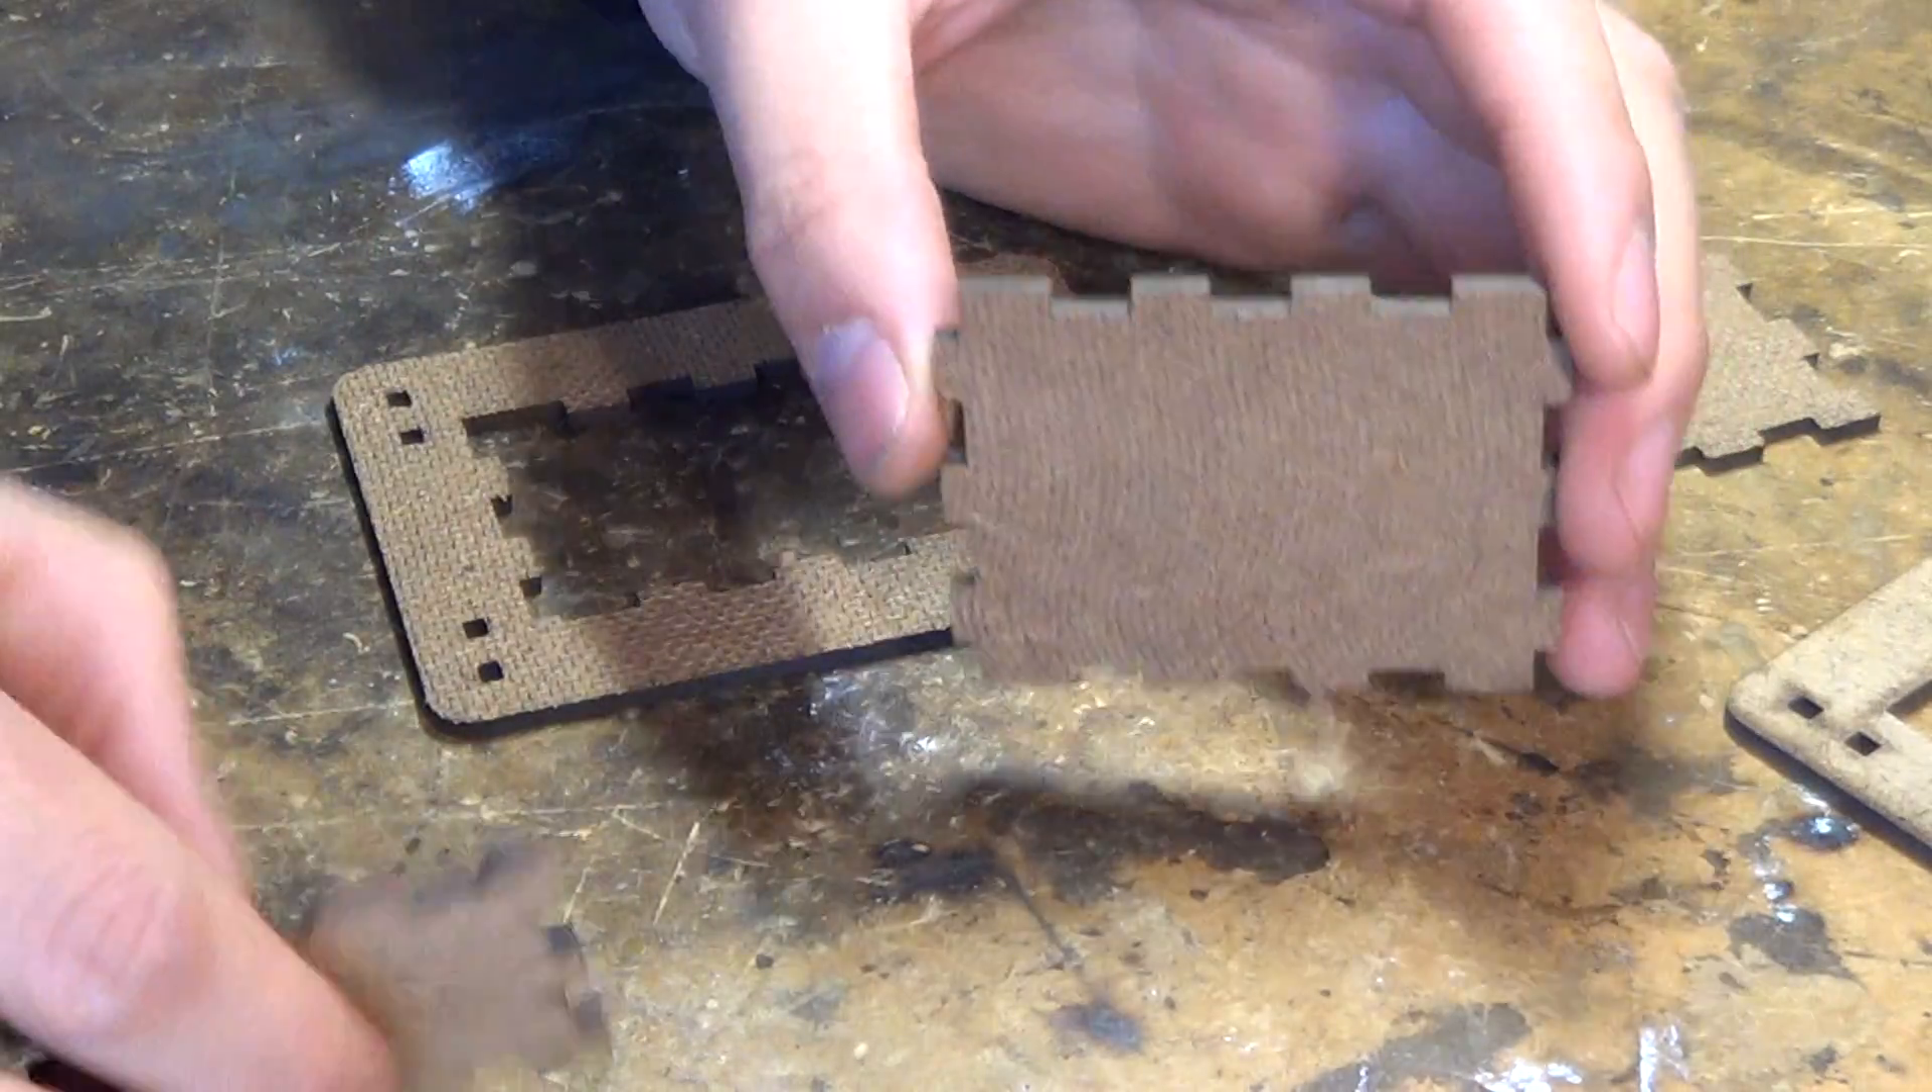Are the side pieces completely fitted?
No.